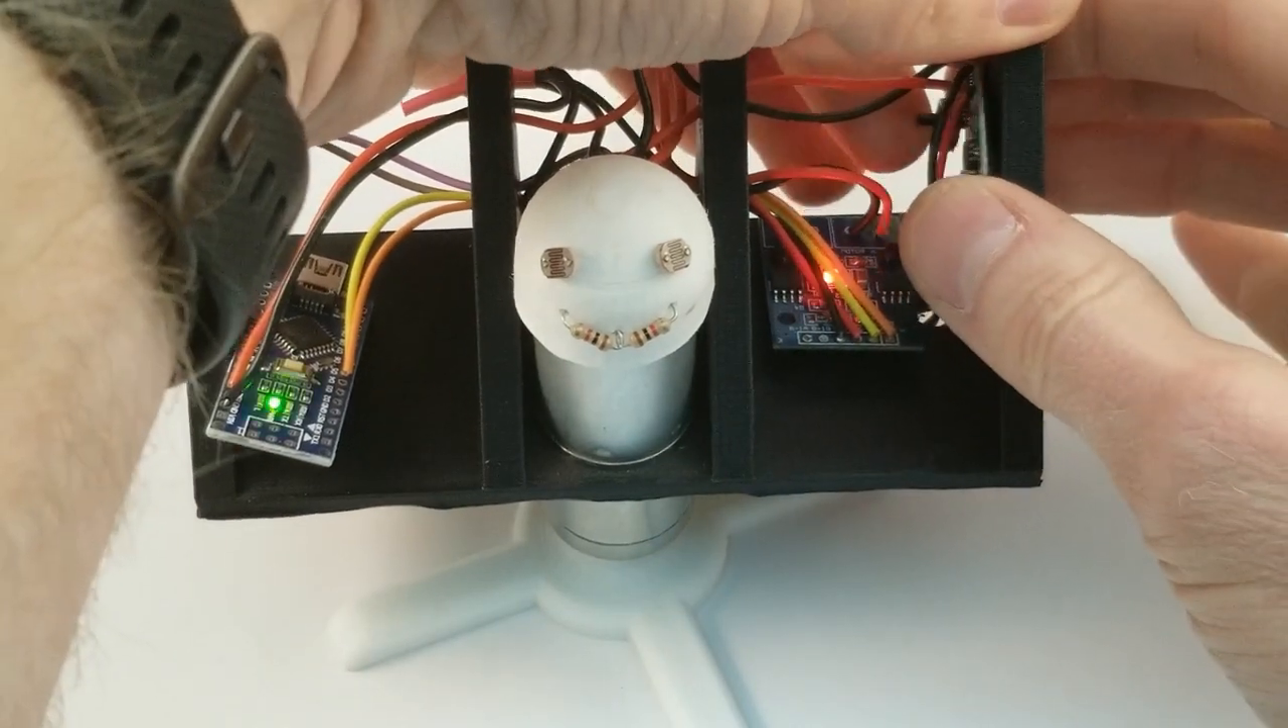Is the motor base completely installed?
Yes.